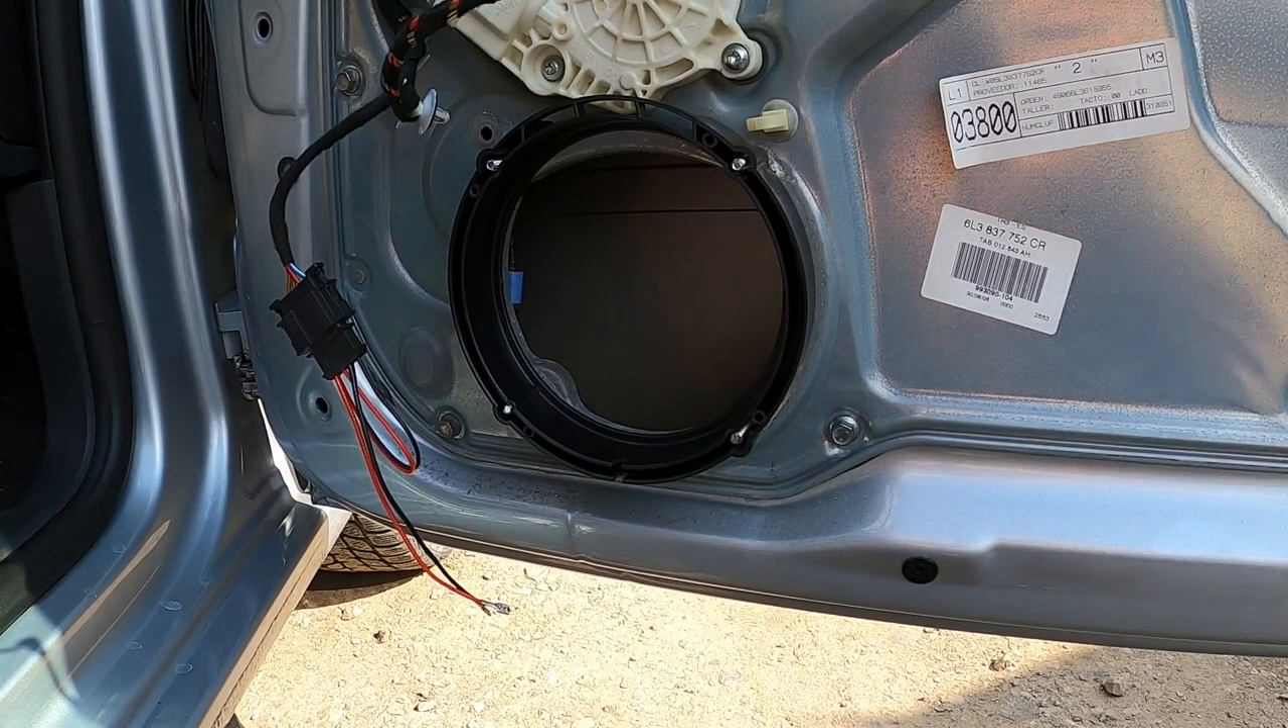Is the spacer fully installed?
Yes.